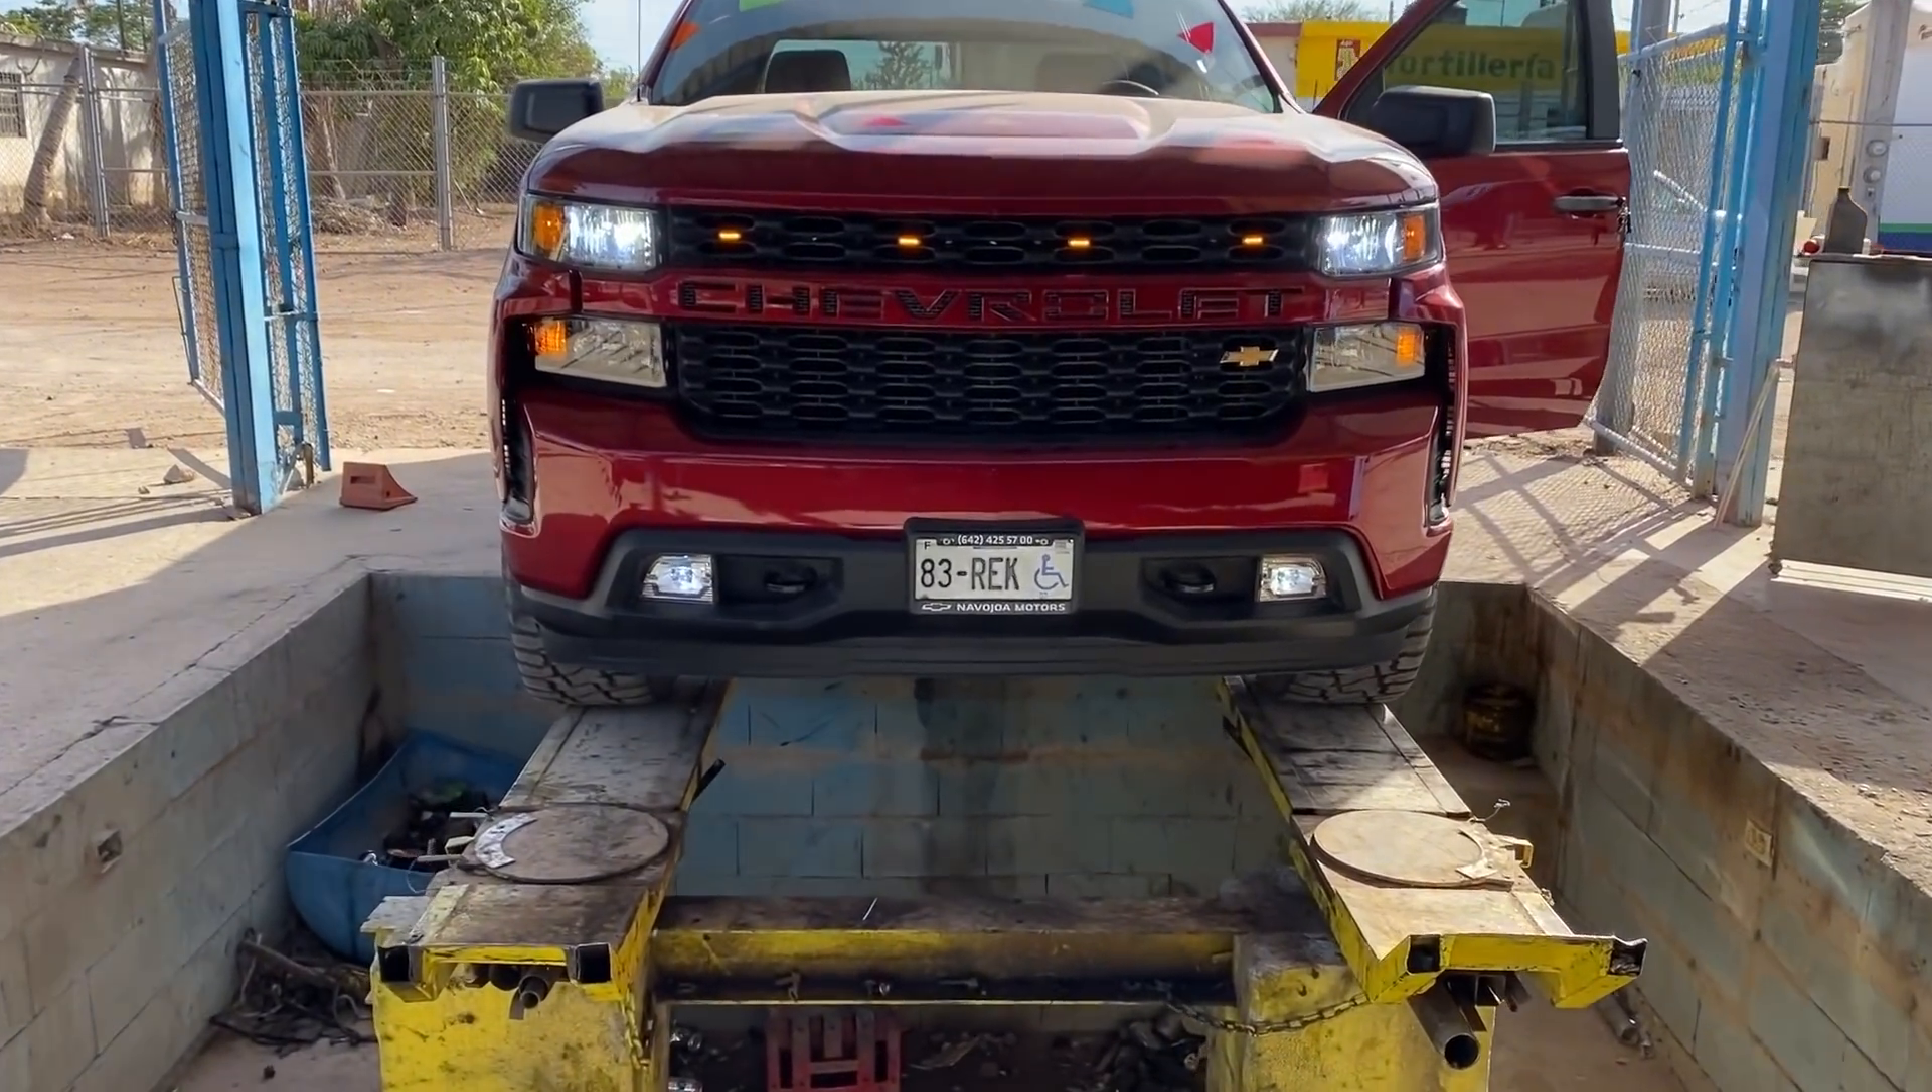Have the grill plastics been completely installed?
Yes.